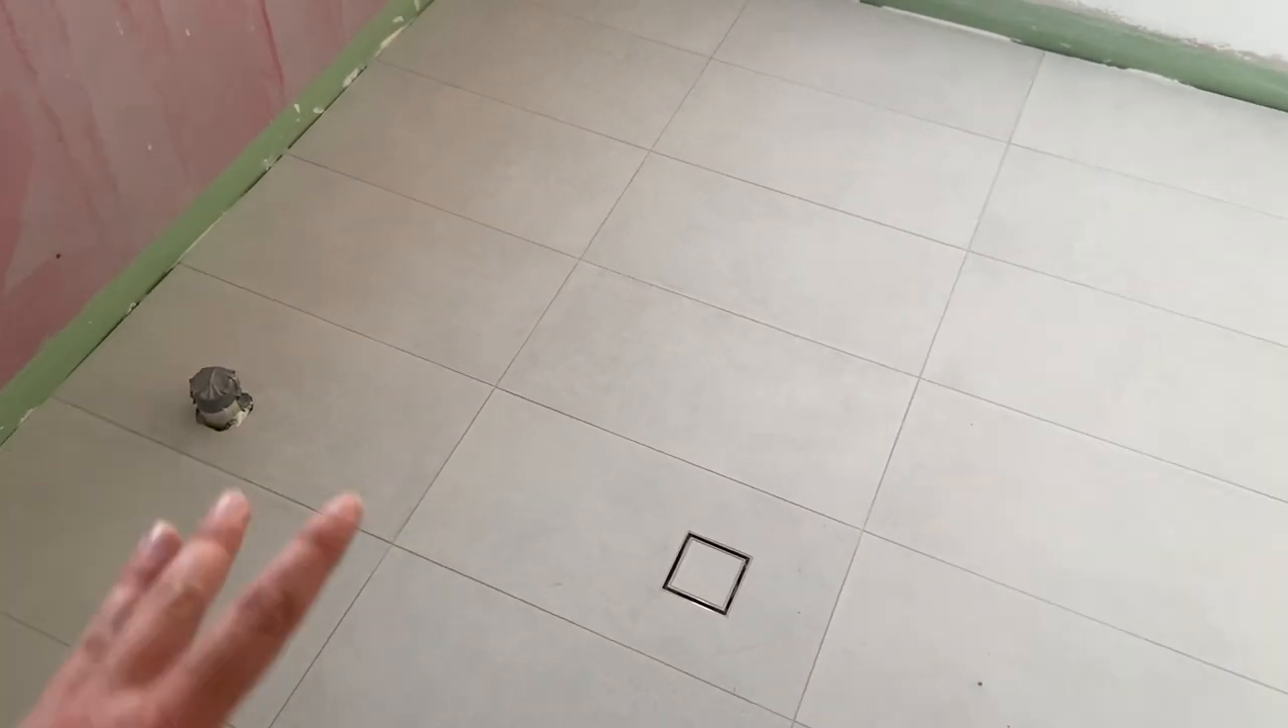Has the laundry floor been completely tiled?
Yes.